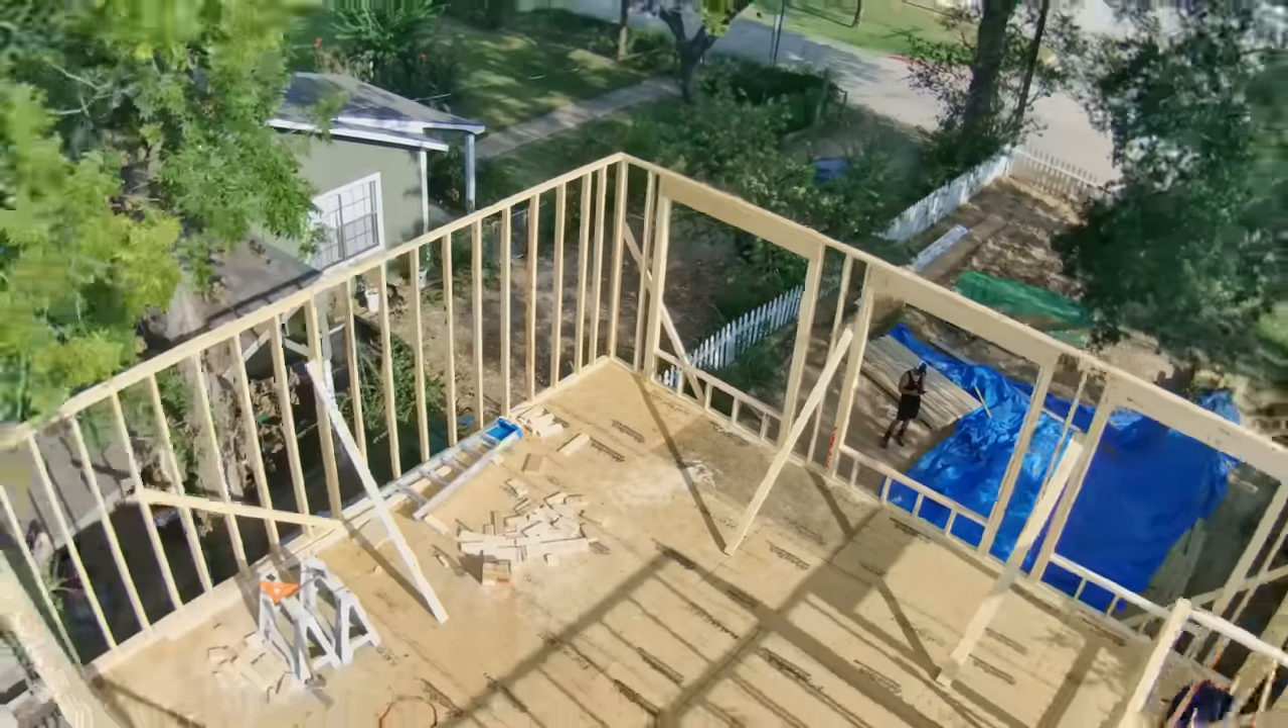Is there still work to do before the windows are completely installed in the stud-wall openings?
Yes.